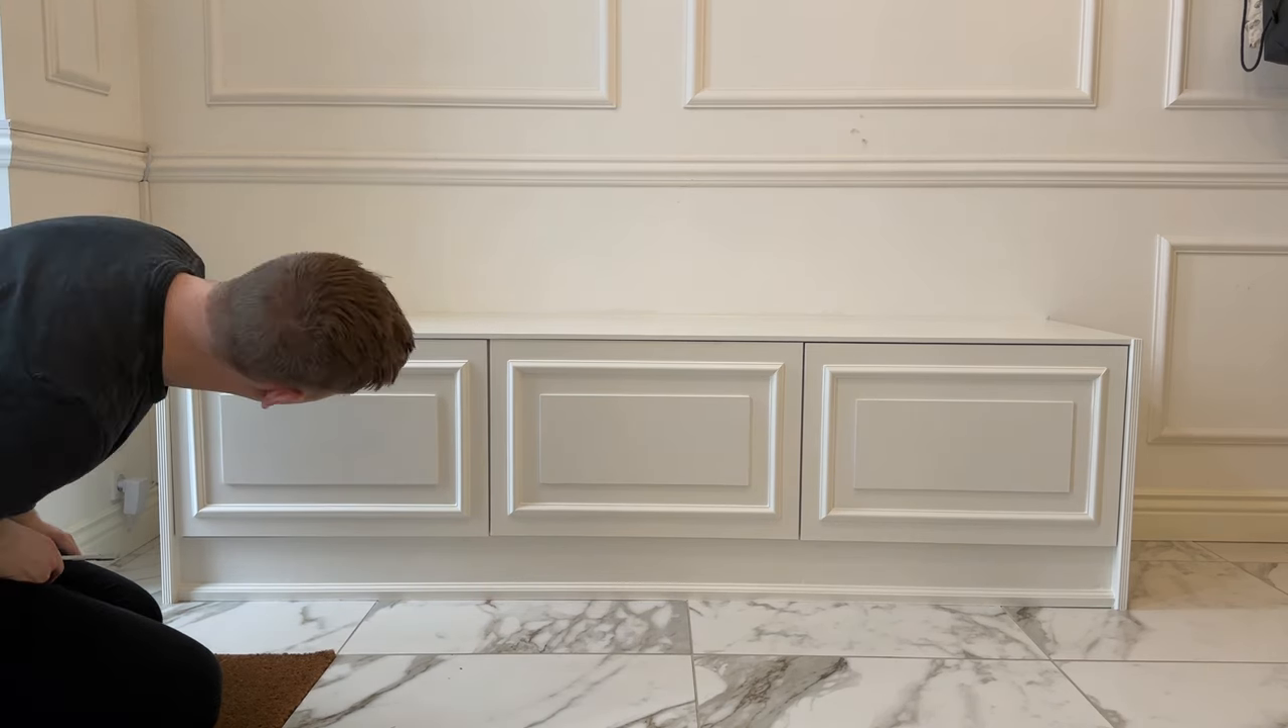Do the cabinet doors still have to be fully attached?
No.